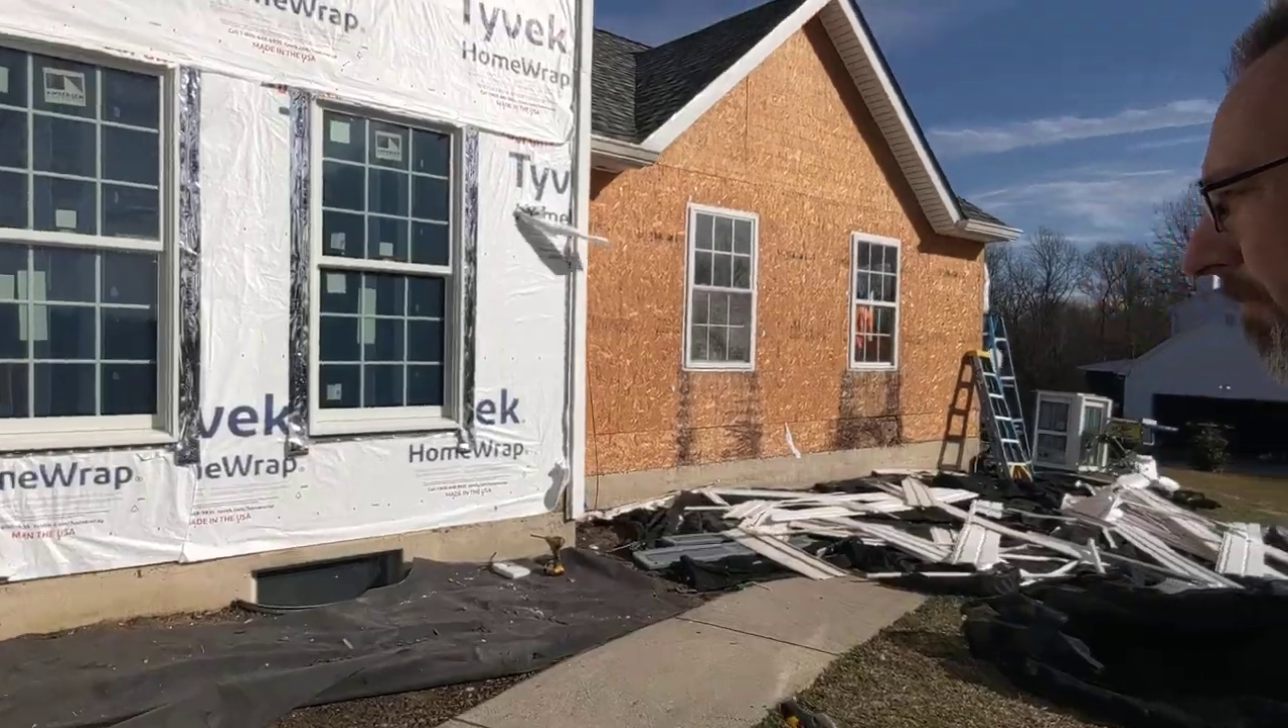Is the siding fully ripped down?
Yes.